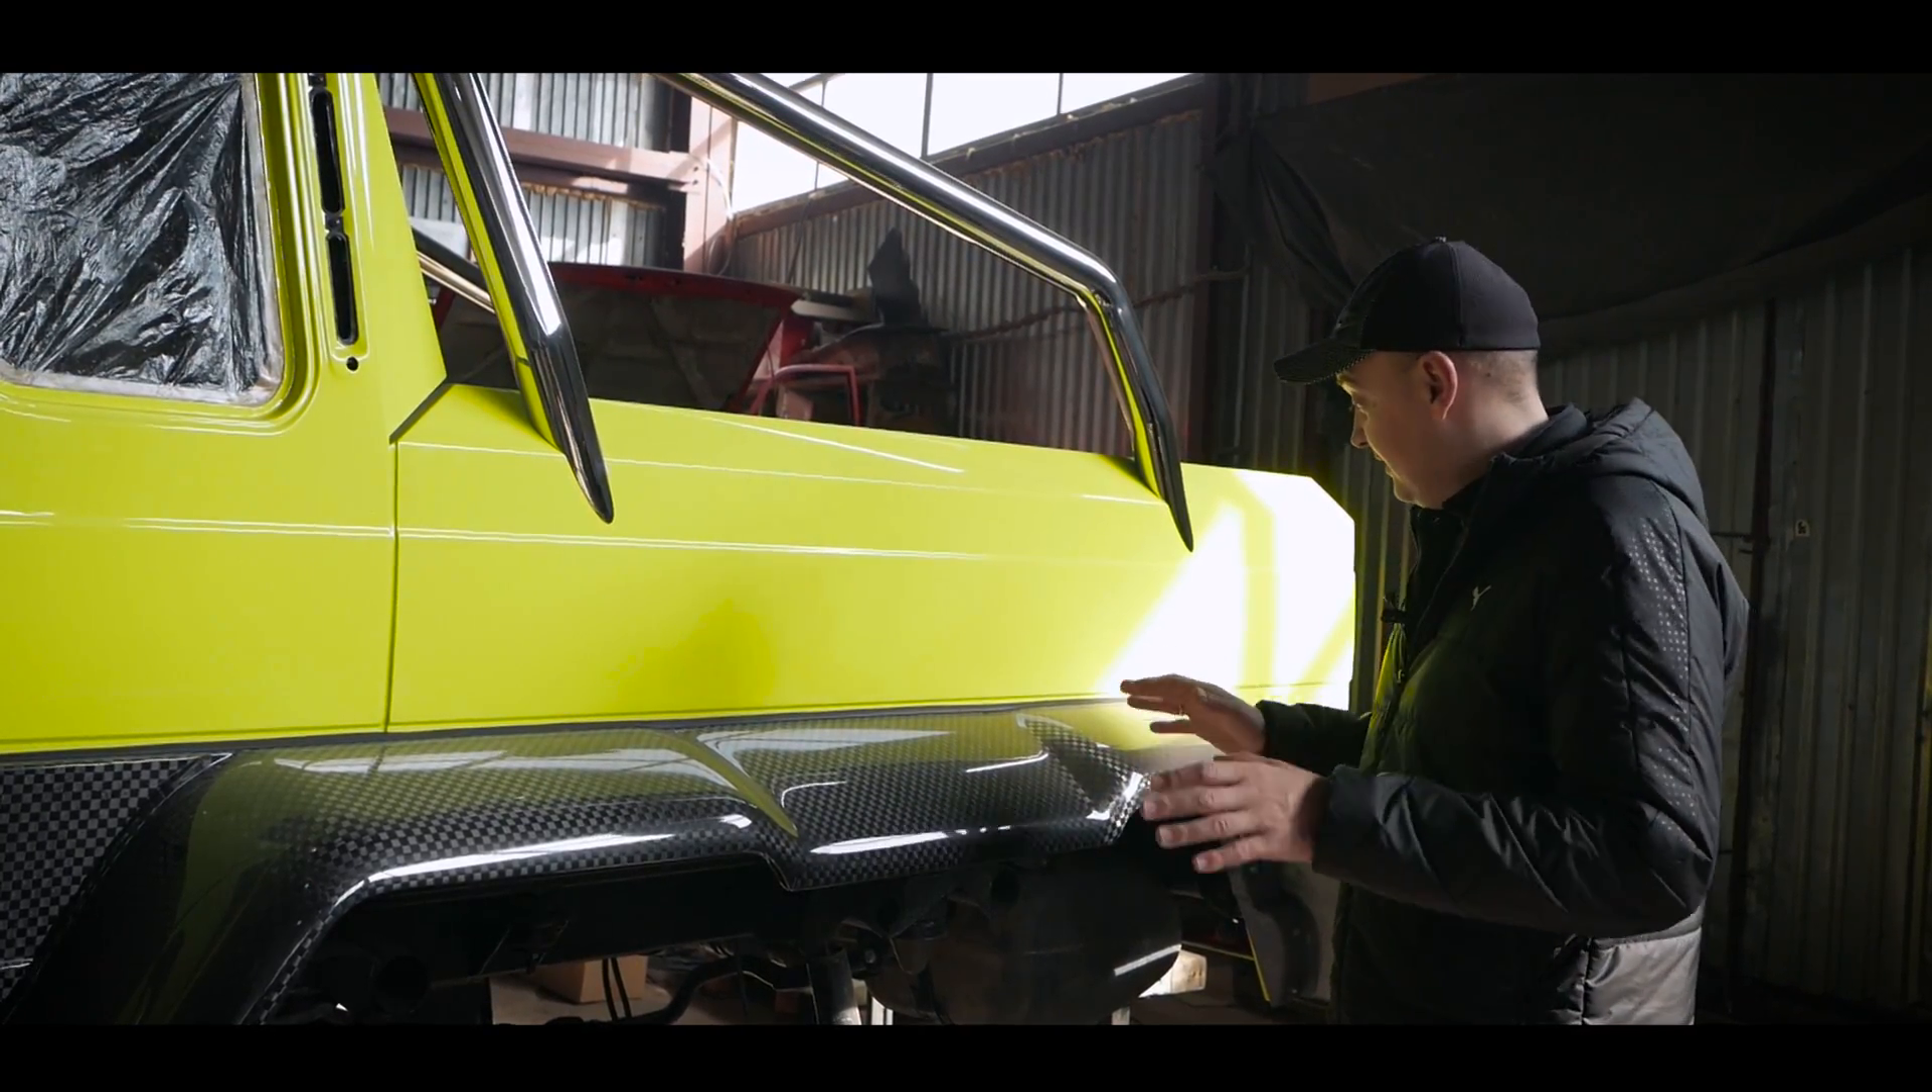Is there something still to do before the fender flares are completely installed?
No.